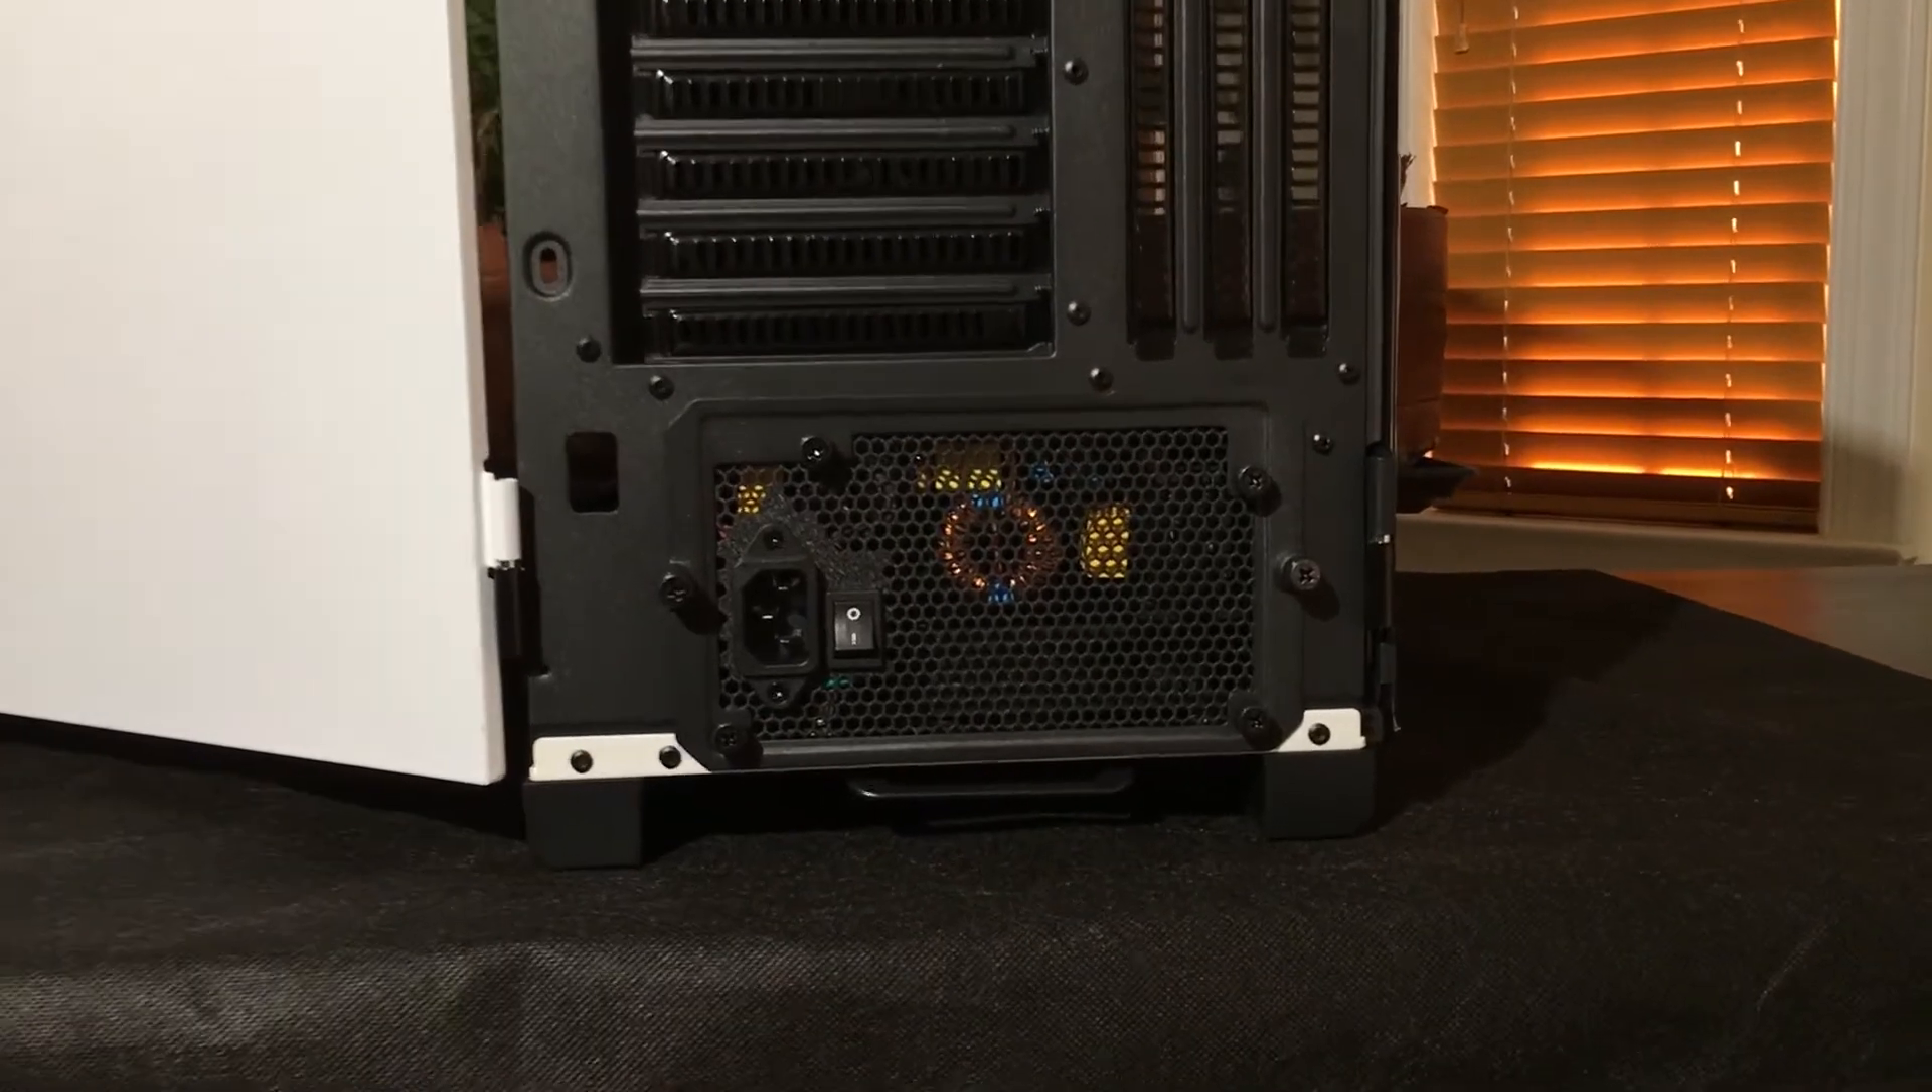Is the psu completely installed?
Yes.